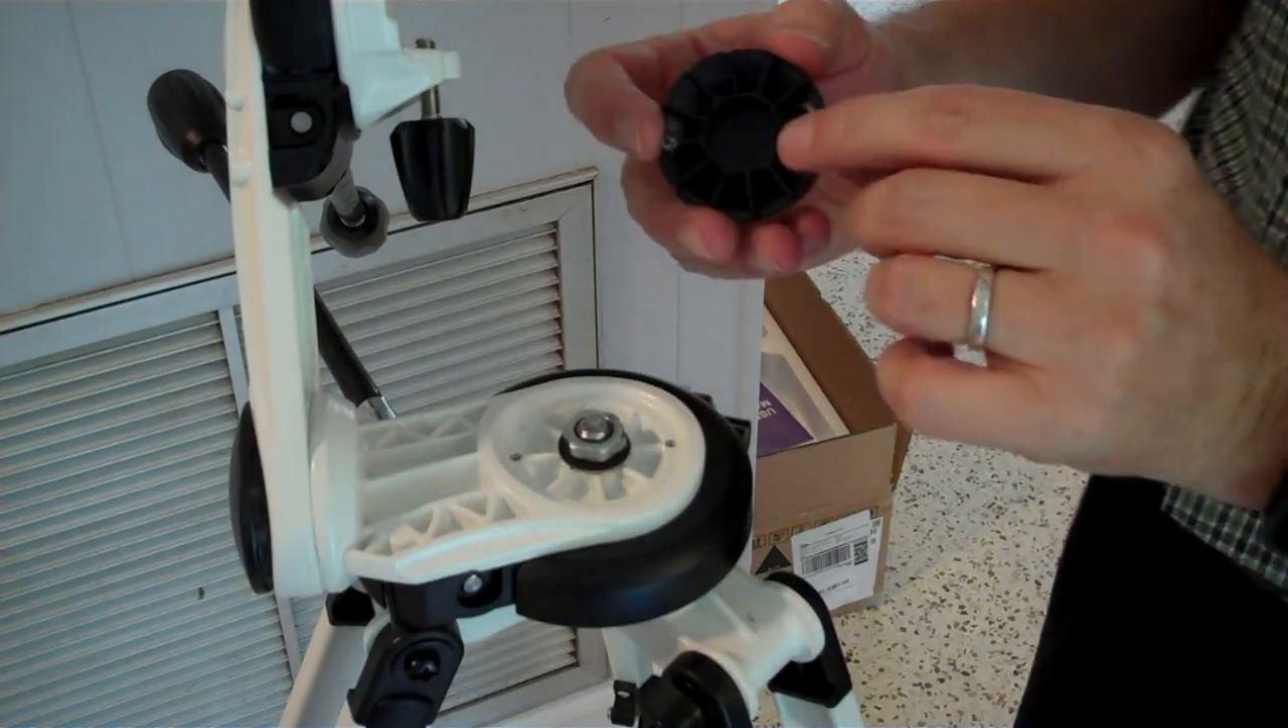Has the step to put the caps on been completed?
No.